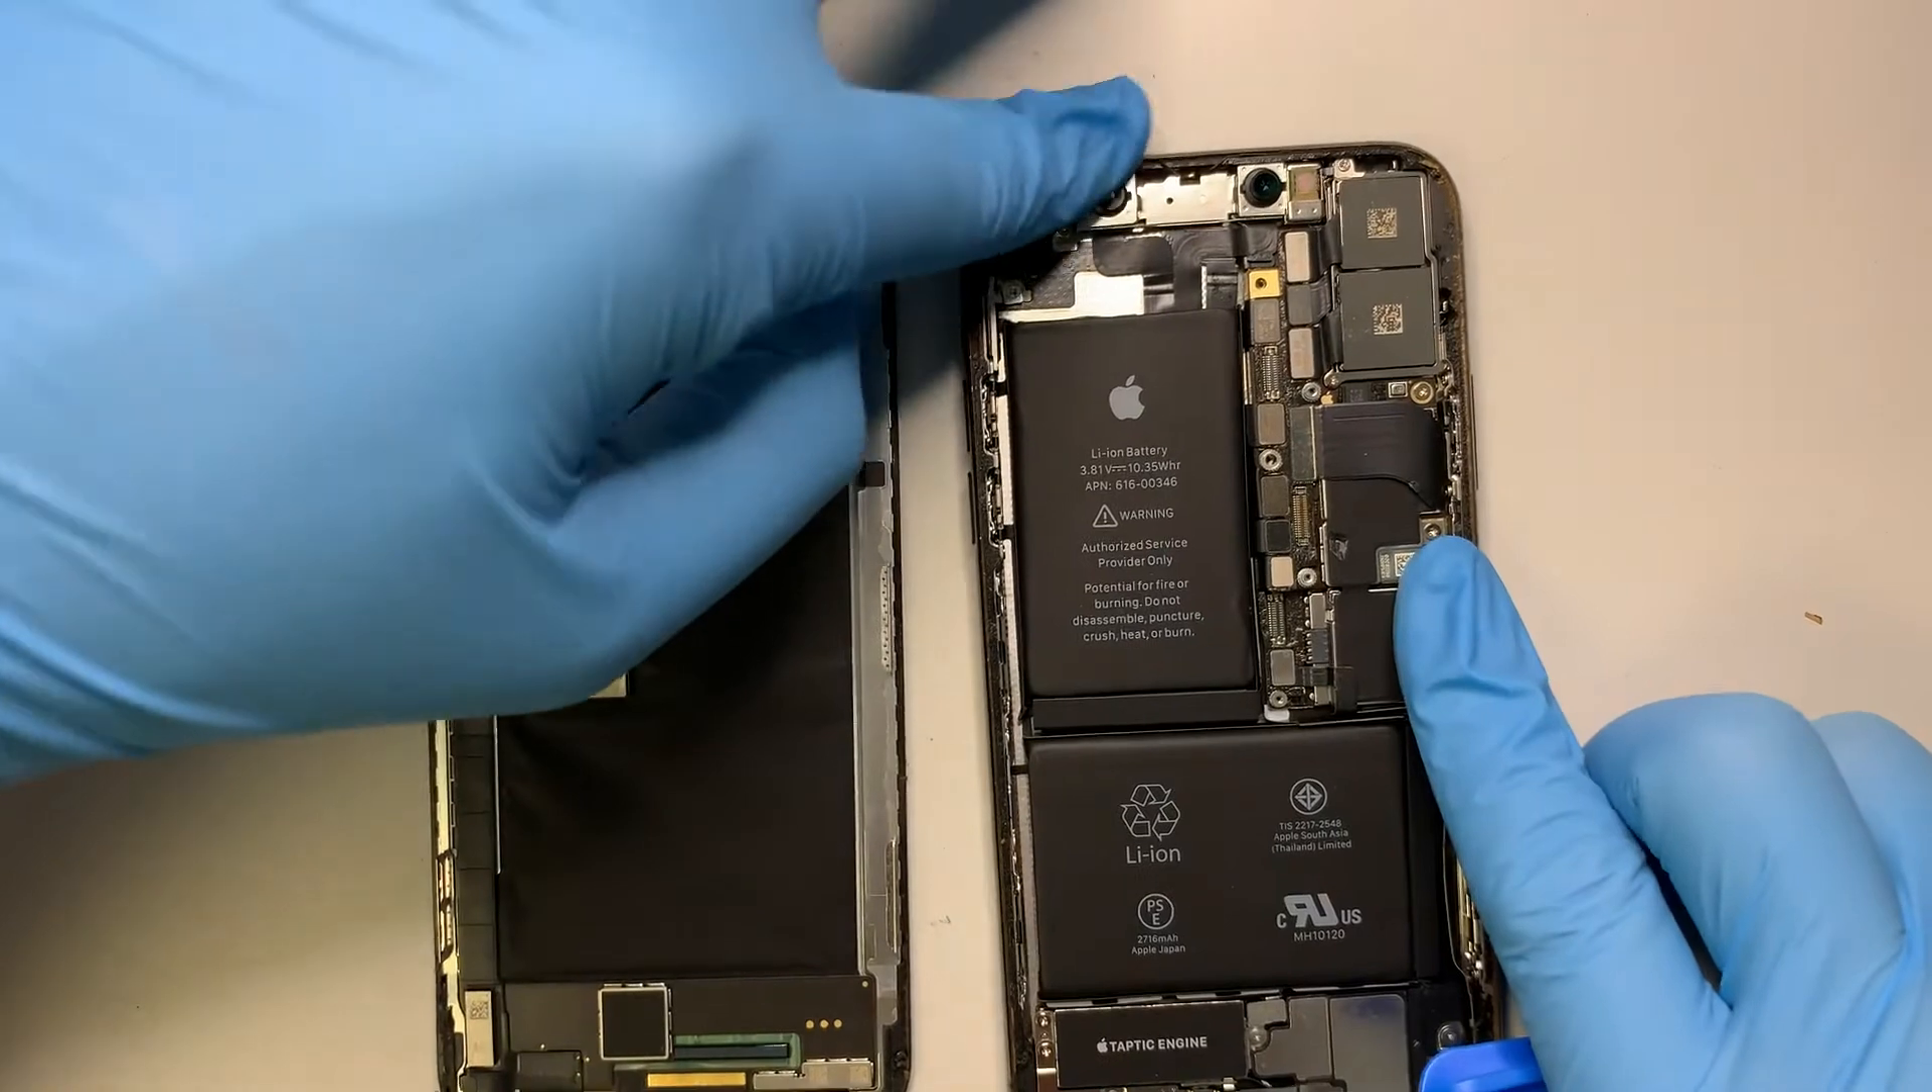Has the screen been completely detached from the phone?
Yes.